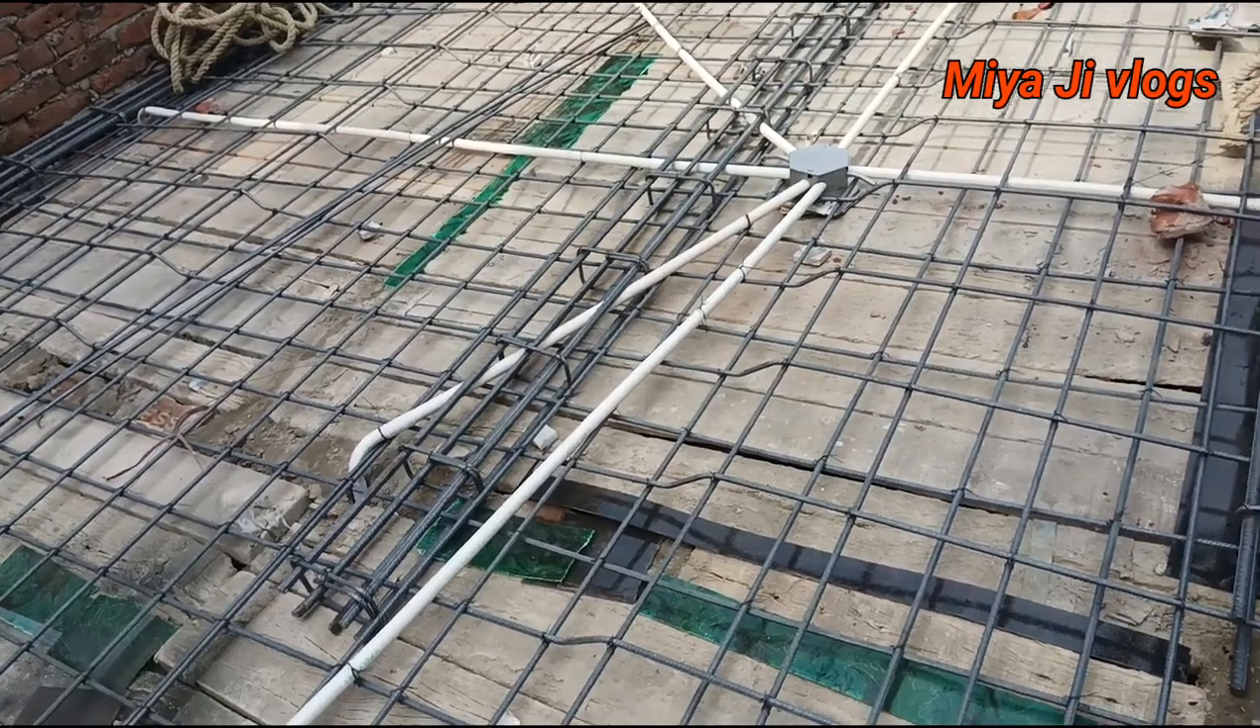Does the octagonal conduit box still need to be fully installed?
No.